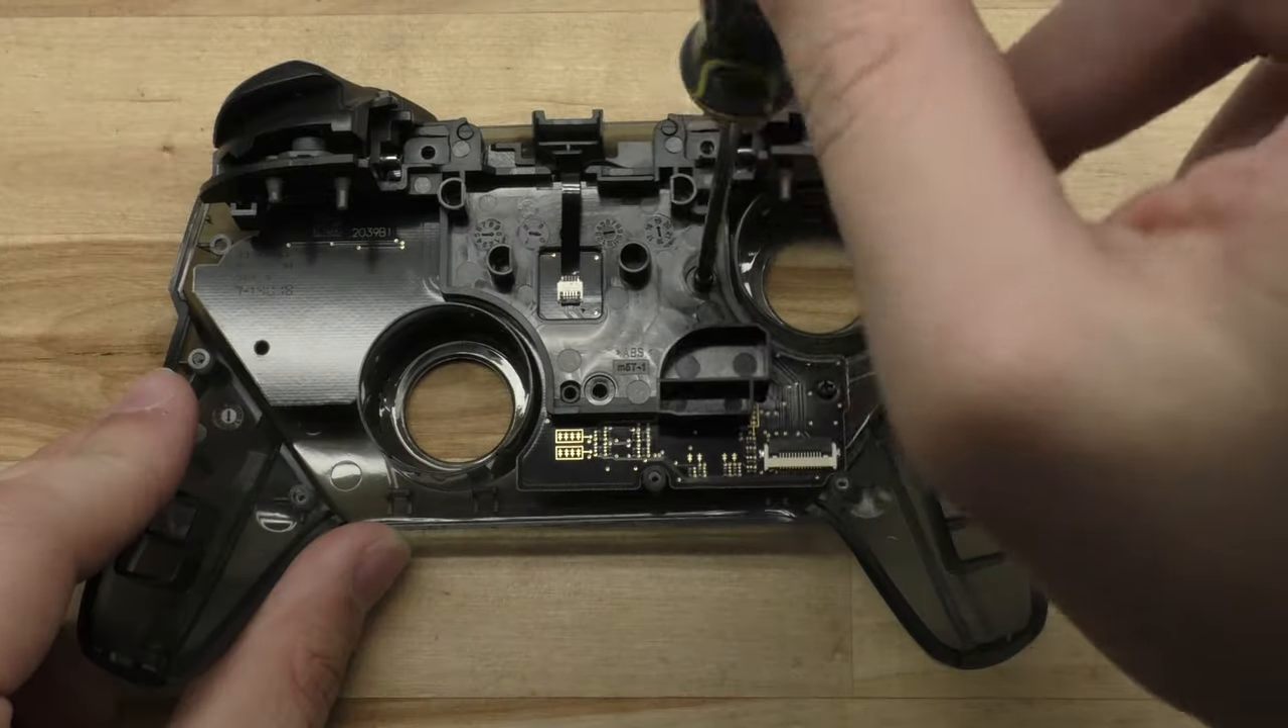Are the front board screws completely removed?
No.